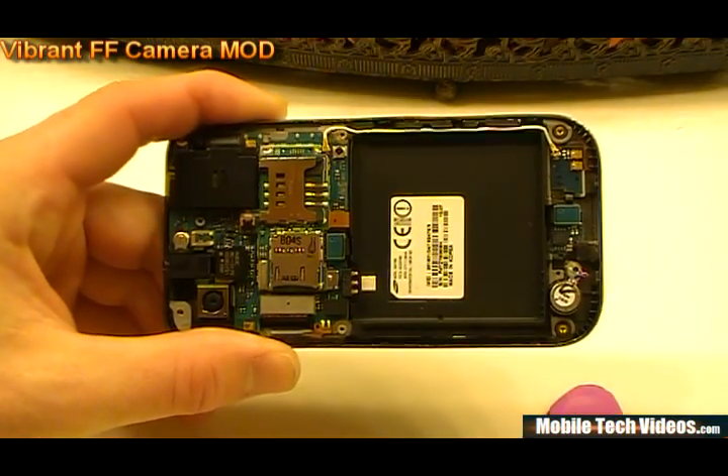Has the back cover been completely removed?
Yes.